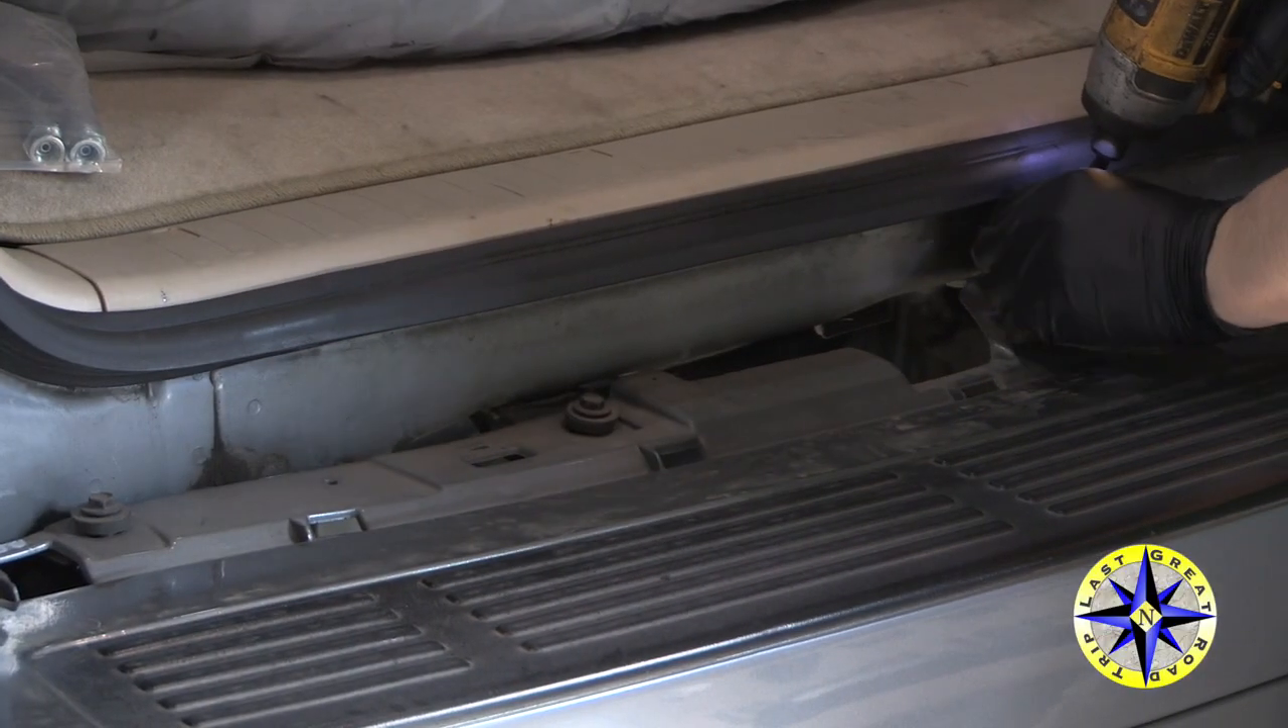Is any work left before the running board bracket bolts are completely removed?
Yes.